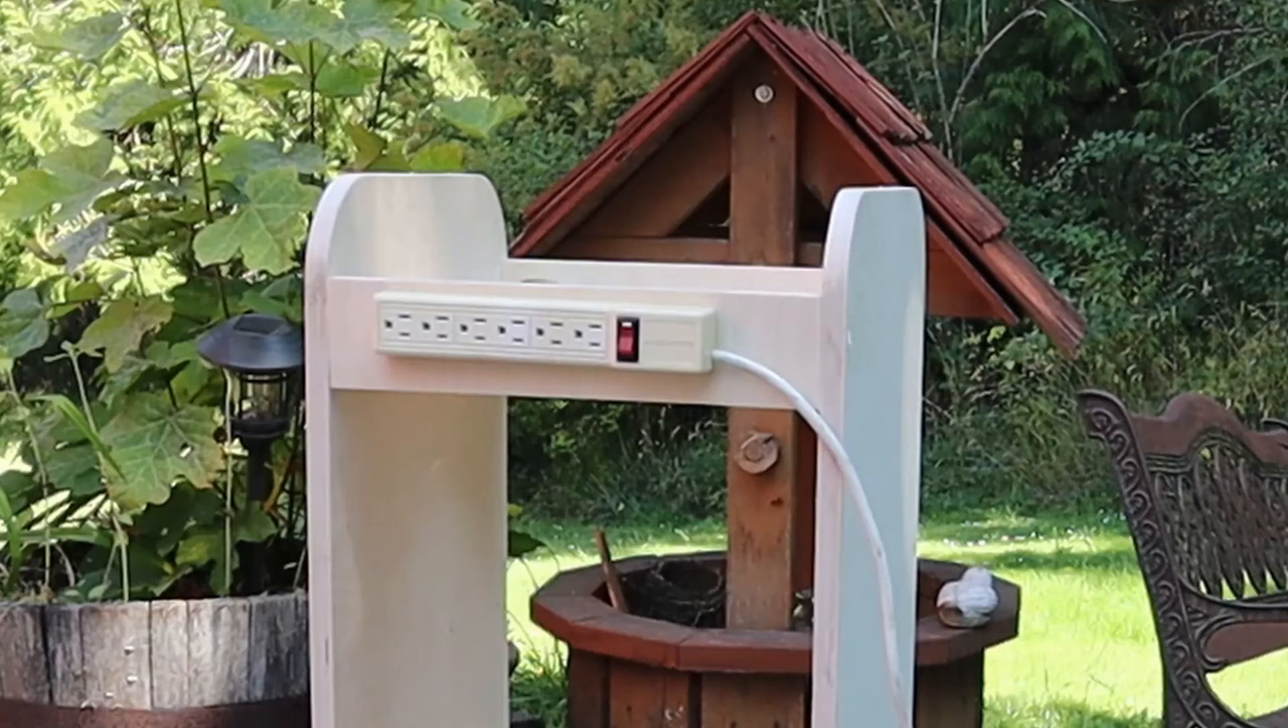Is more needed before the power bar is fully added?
No.